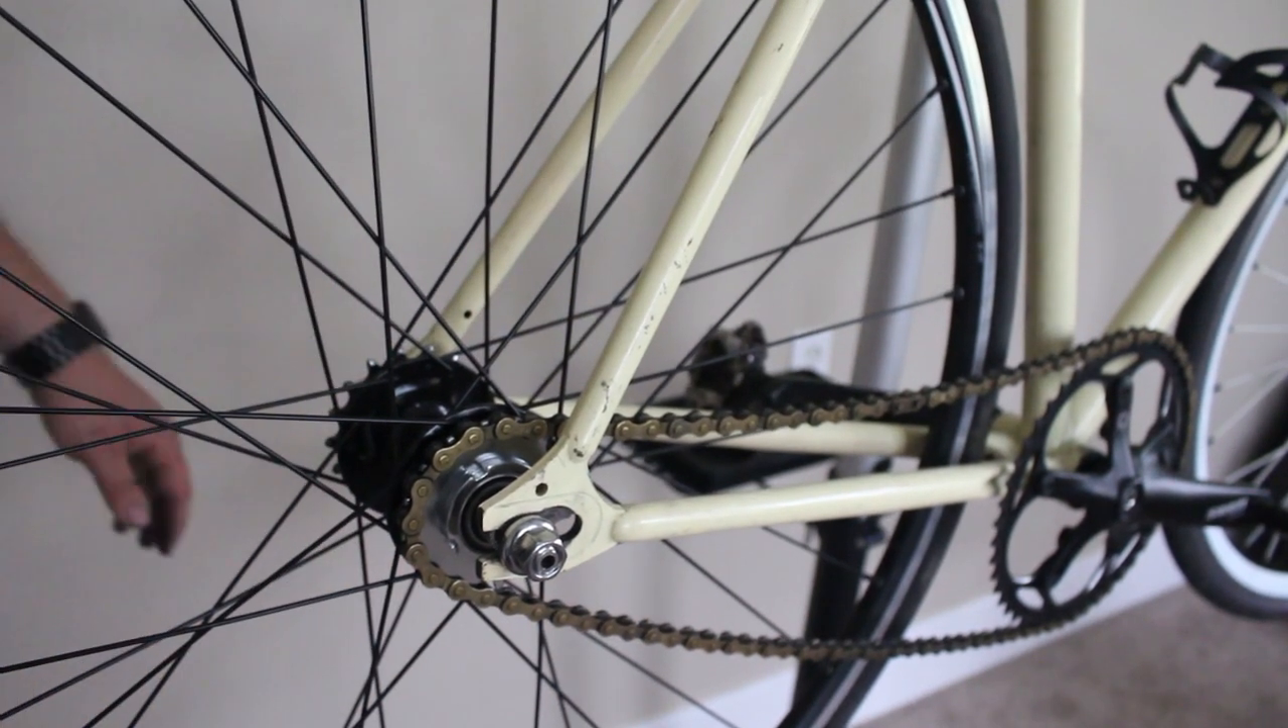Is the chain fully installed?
Yes.